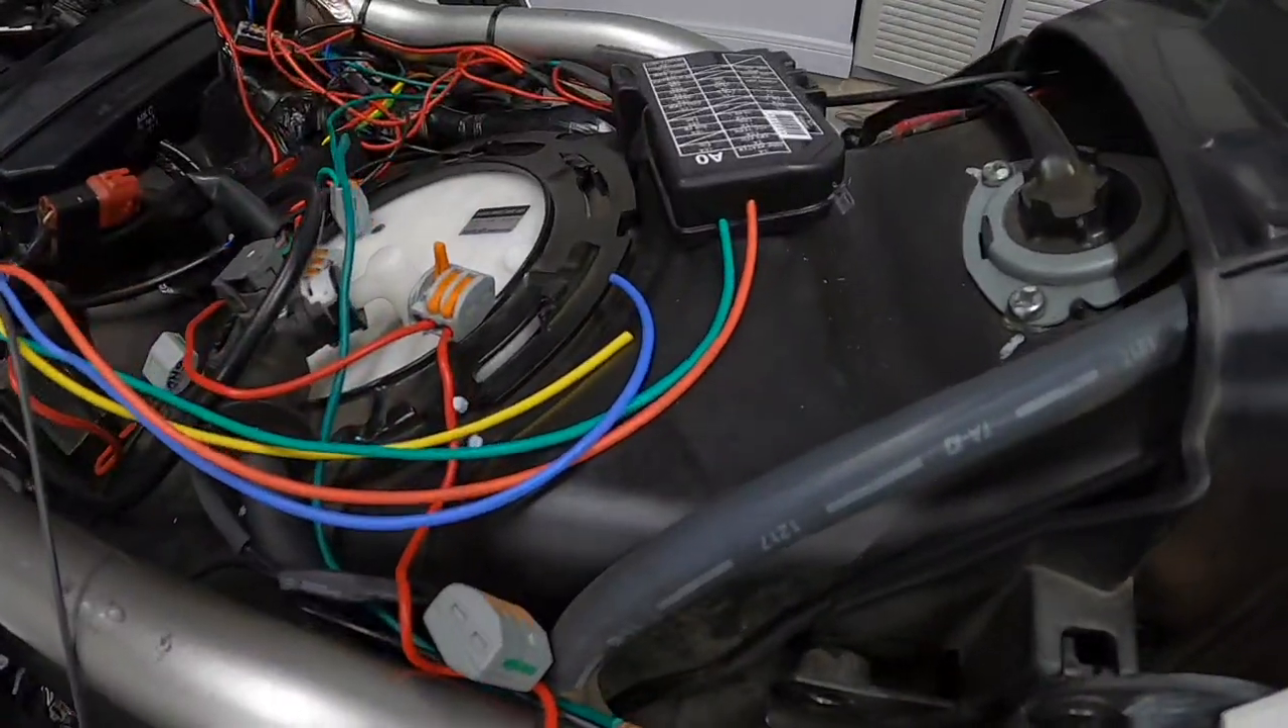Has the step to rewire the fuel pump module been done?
No.